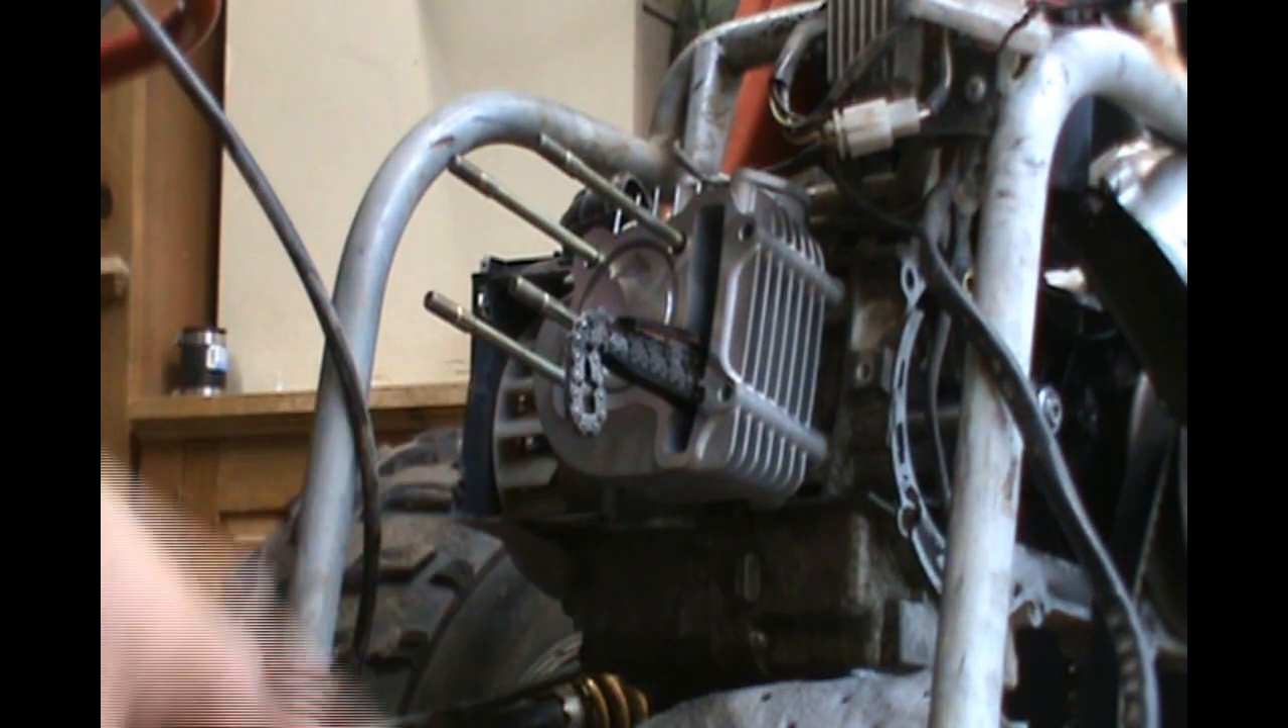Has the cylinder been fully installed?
Yes.